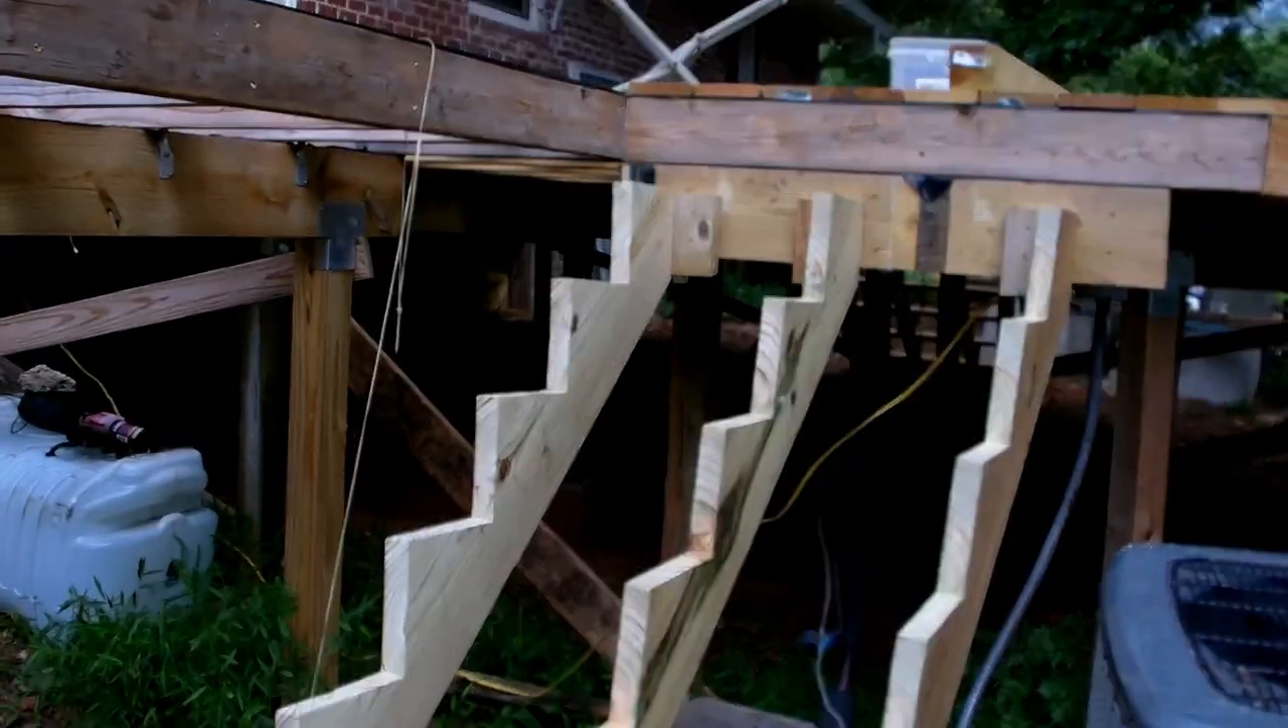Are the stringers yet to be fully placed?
No.